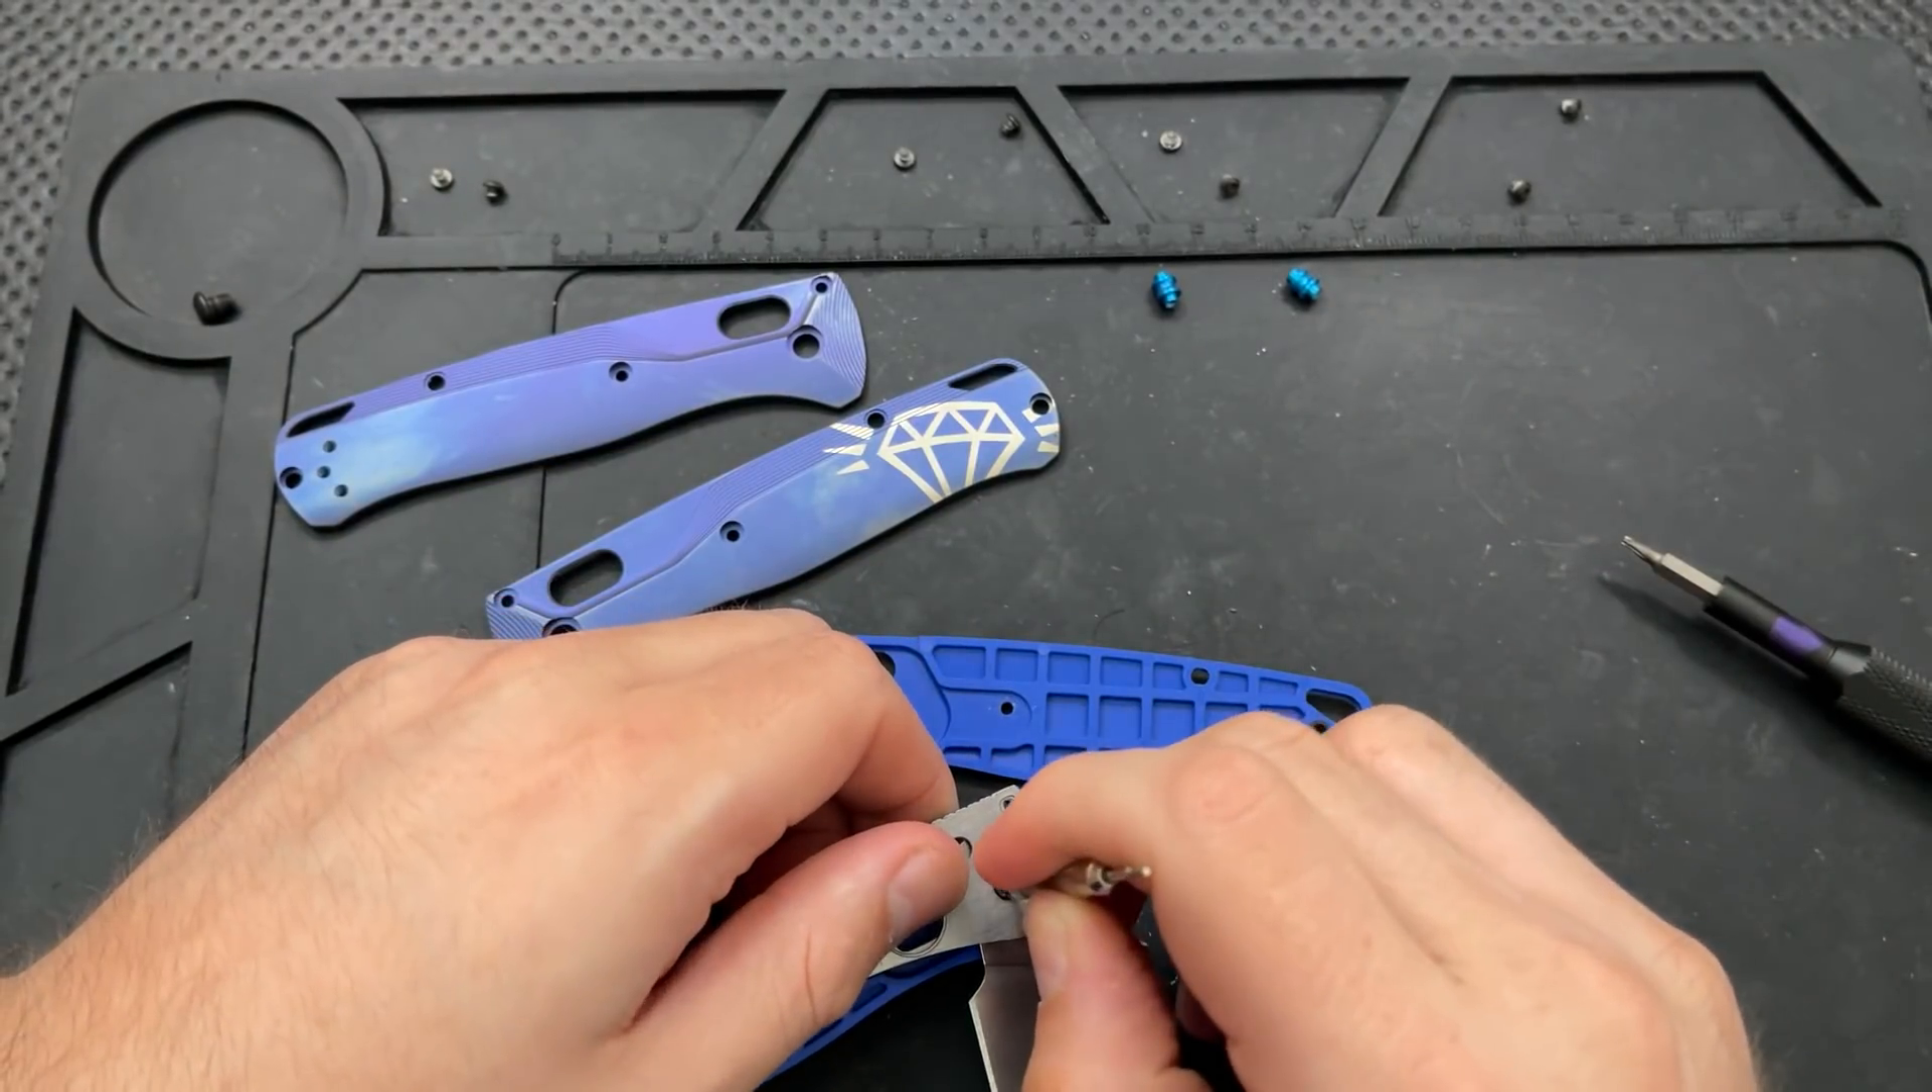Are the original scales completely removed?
No.